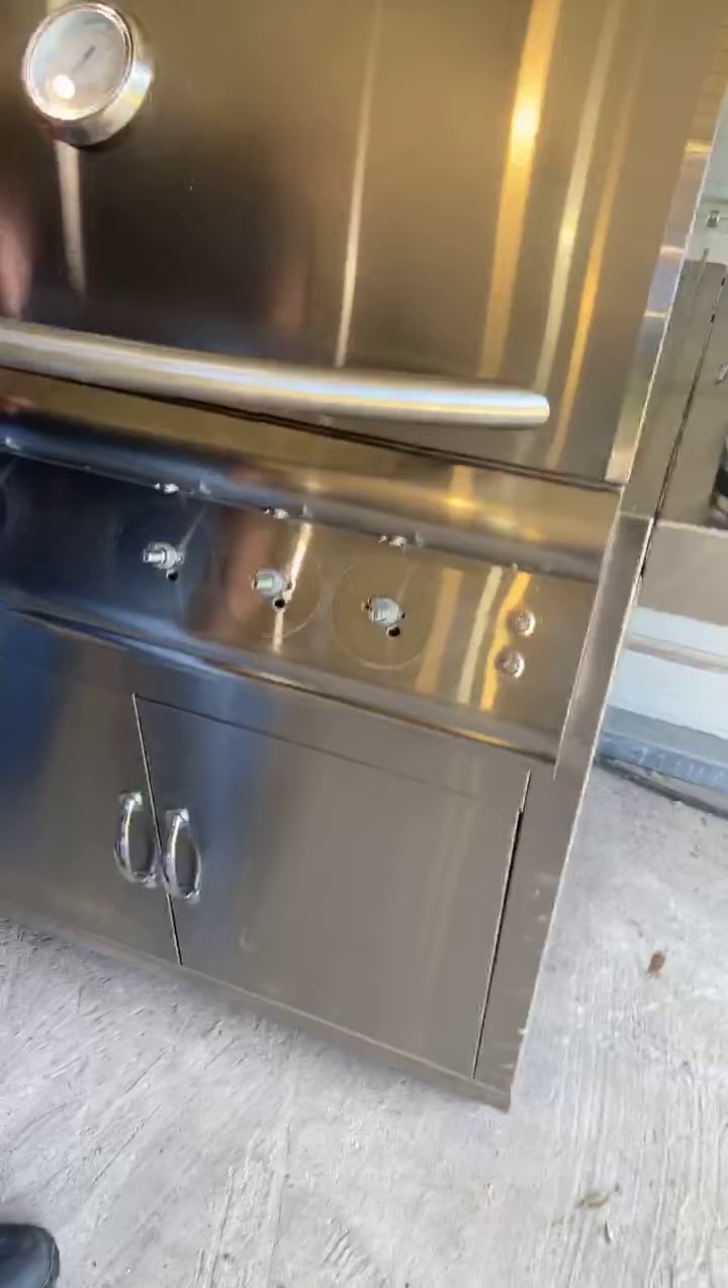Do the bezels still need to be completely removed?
No.